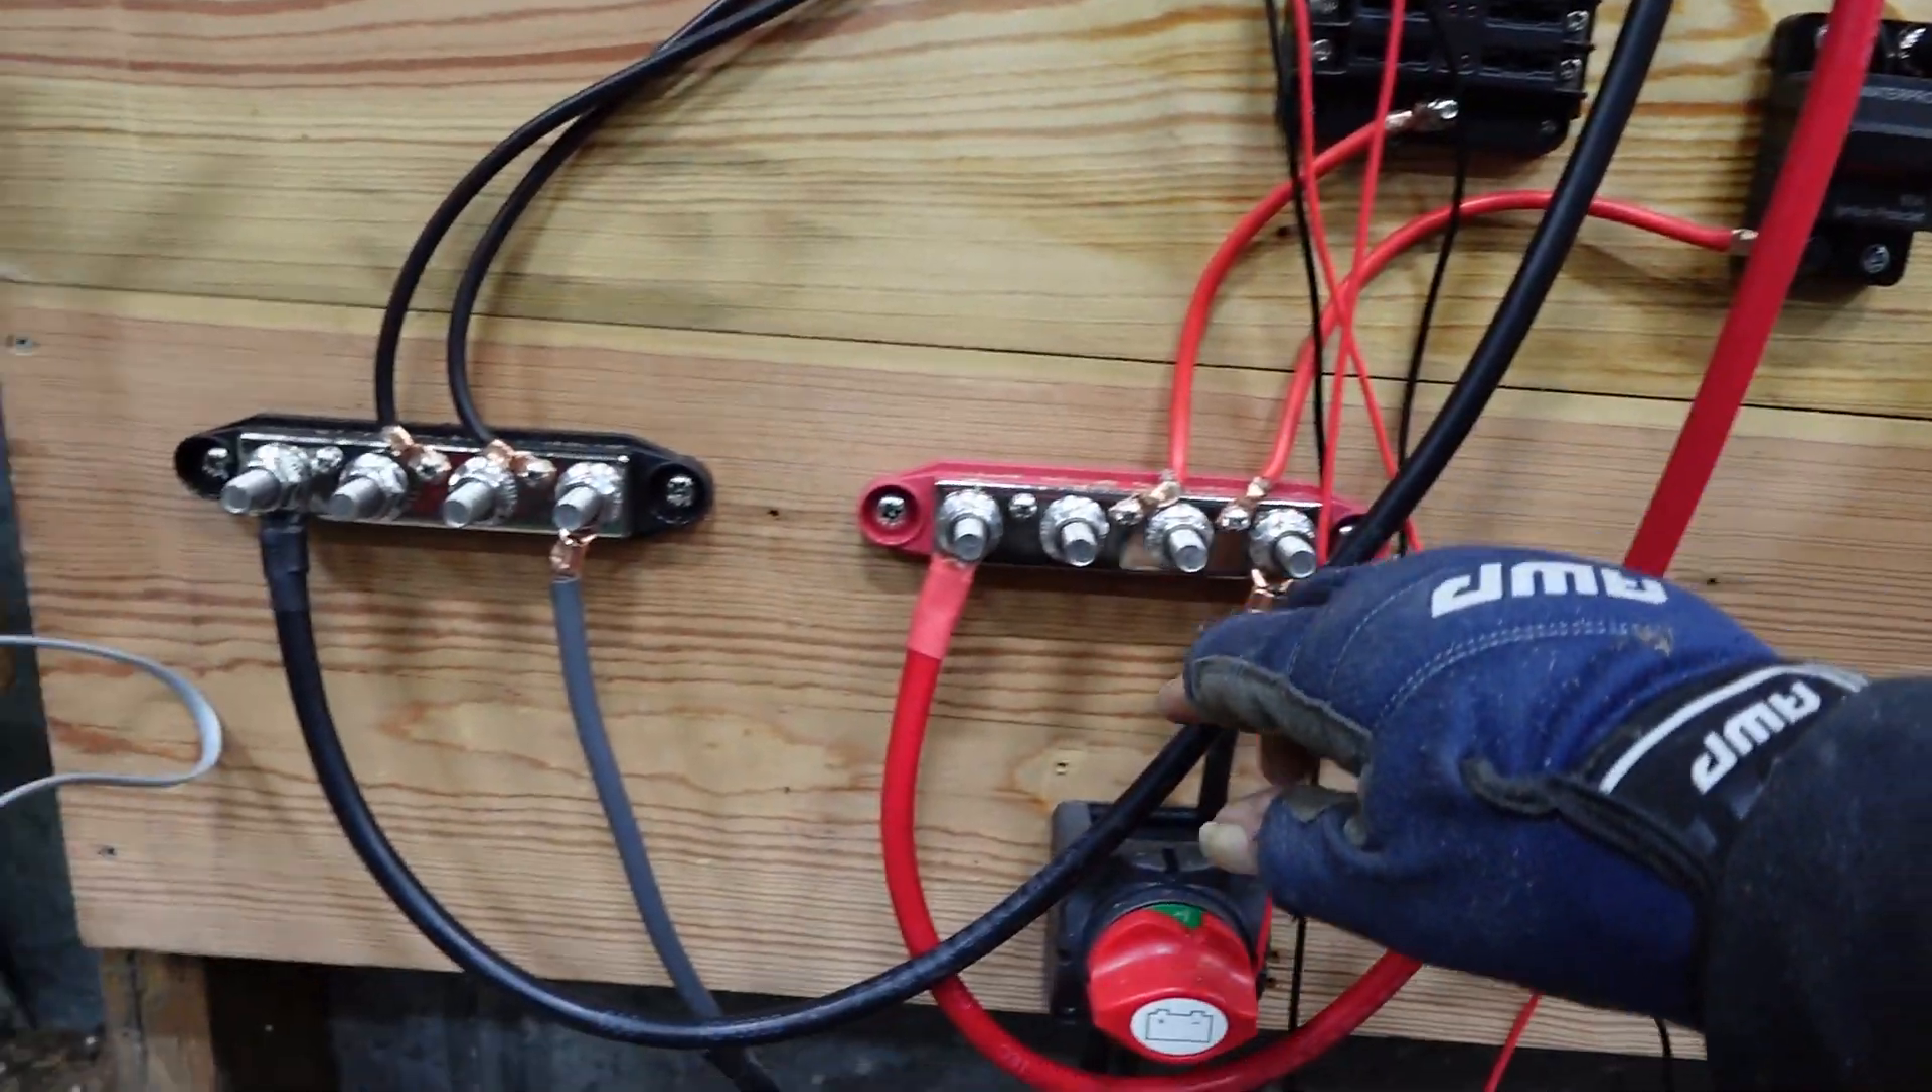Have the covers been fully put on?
No.